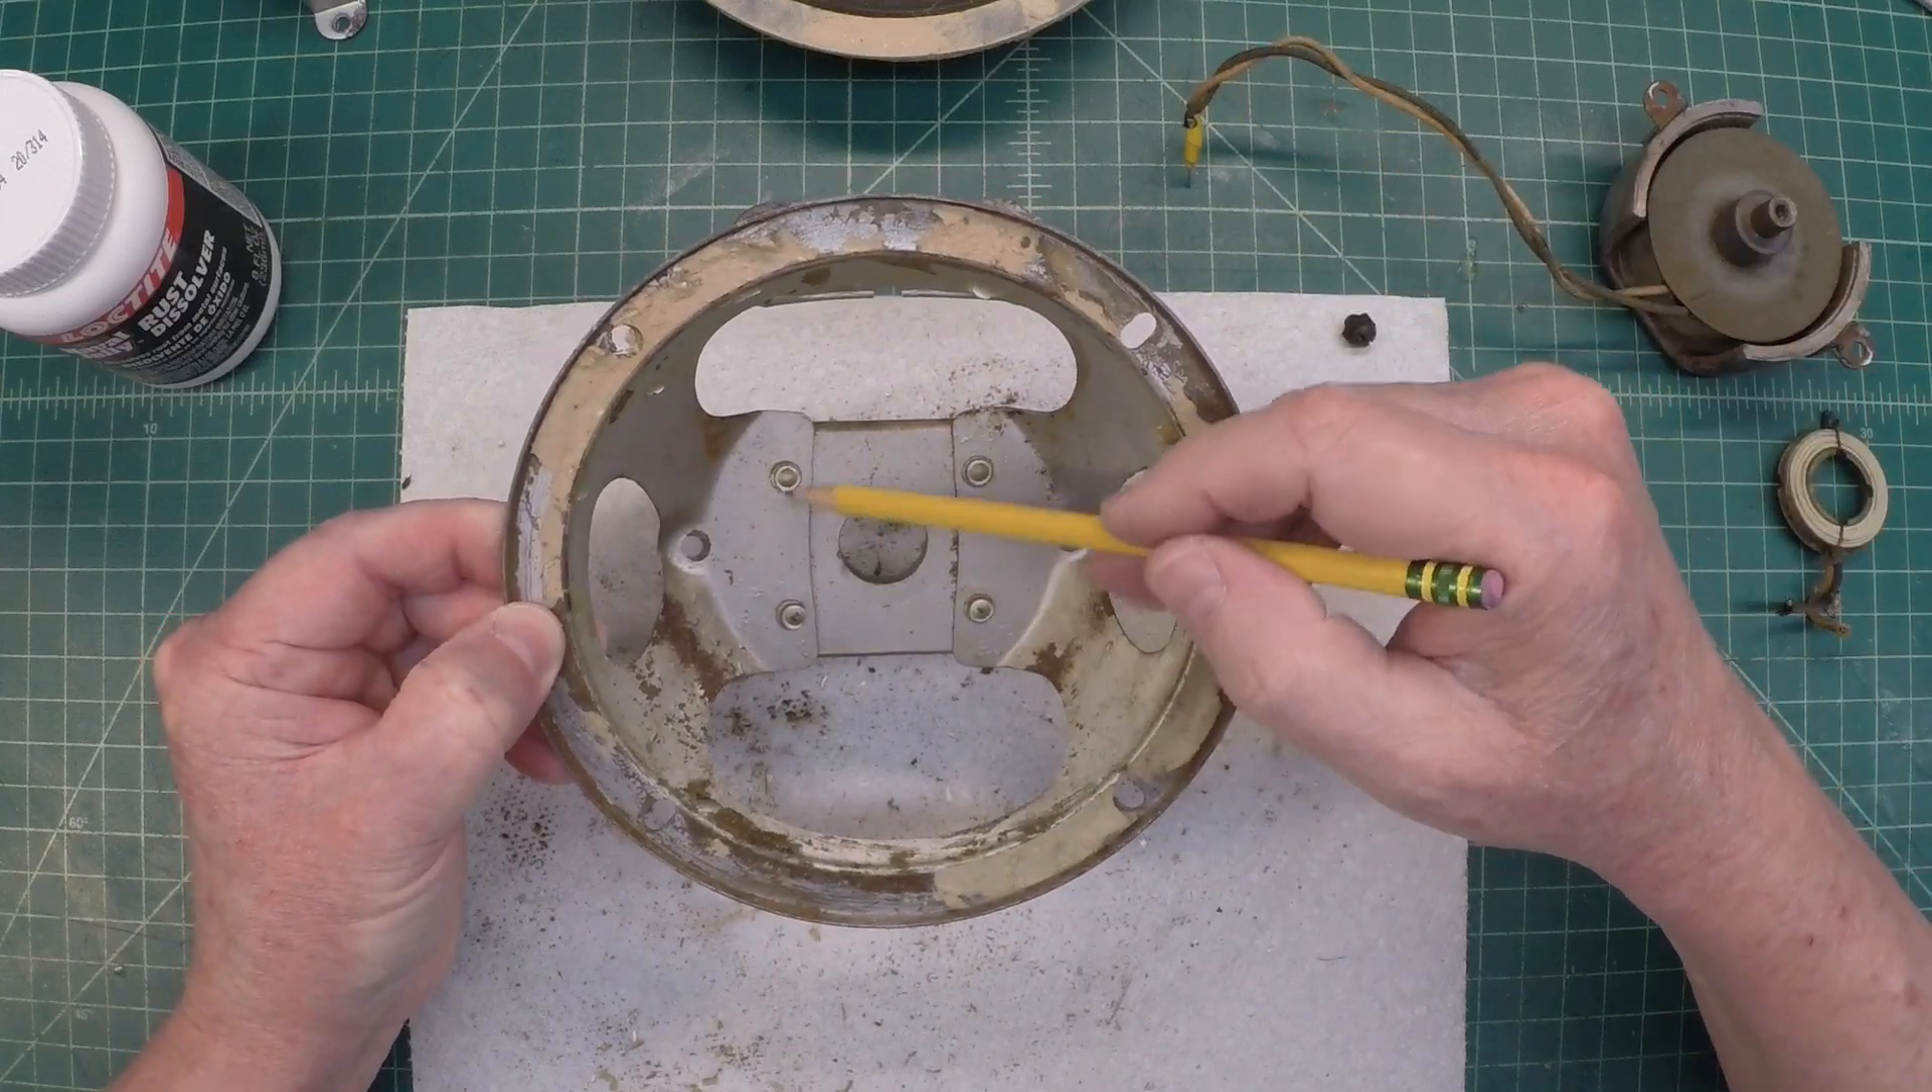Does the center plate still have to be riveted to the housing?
No.